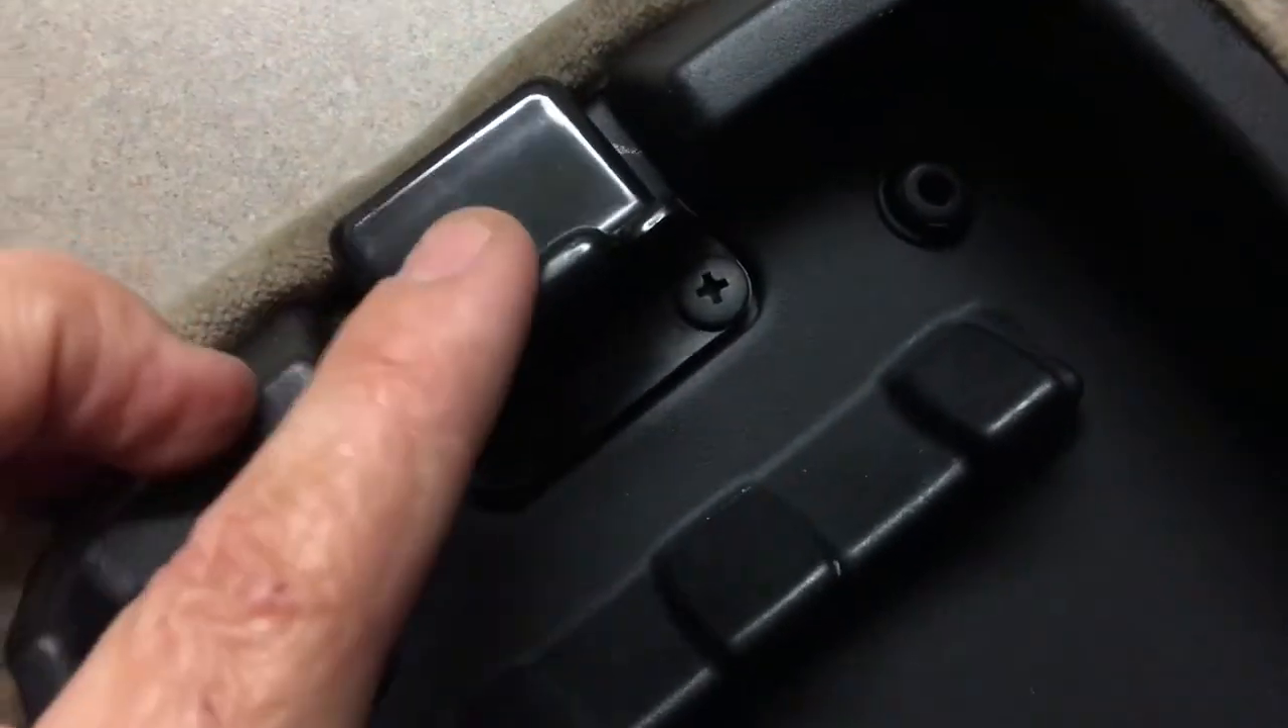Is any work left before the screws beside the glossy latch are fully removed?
Yes.